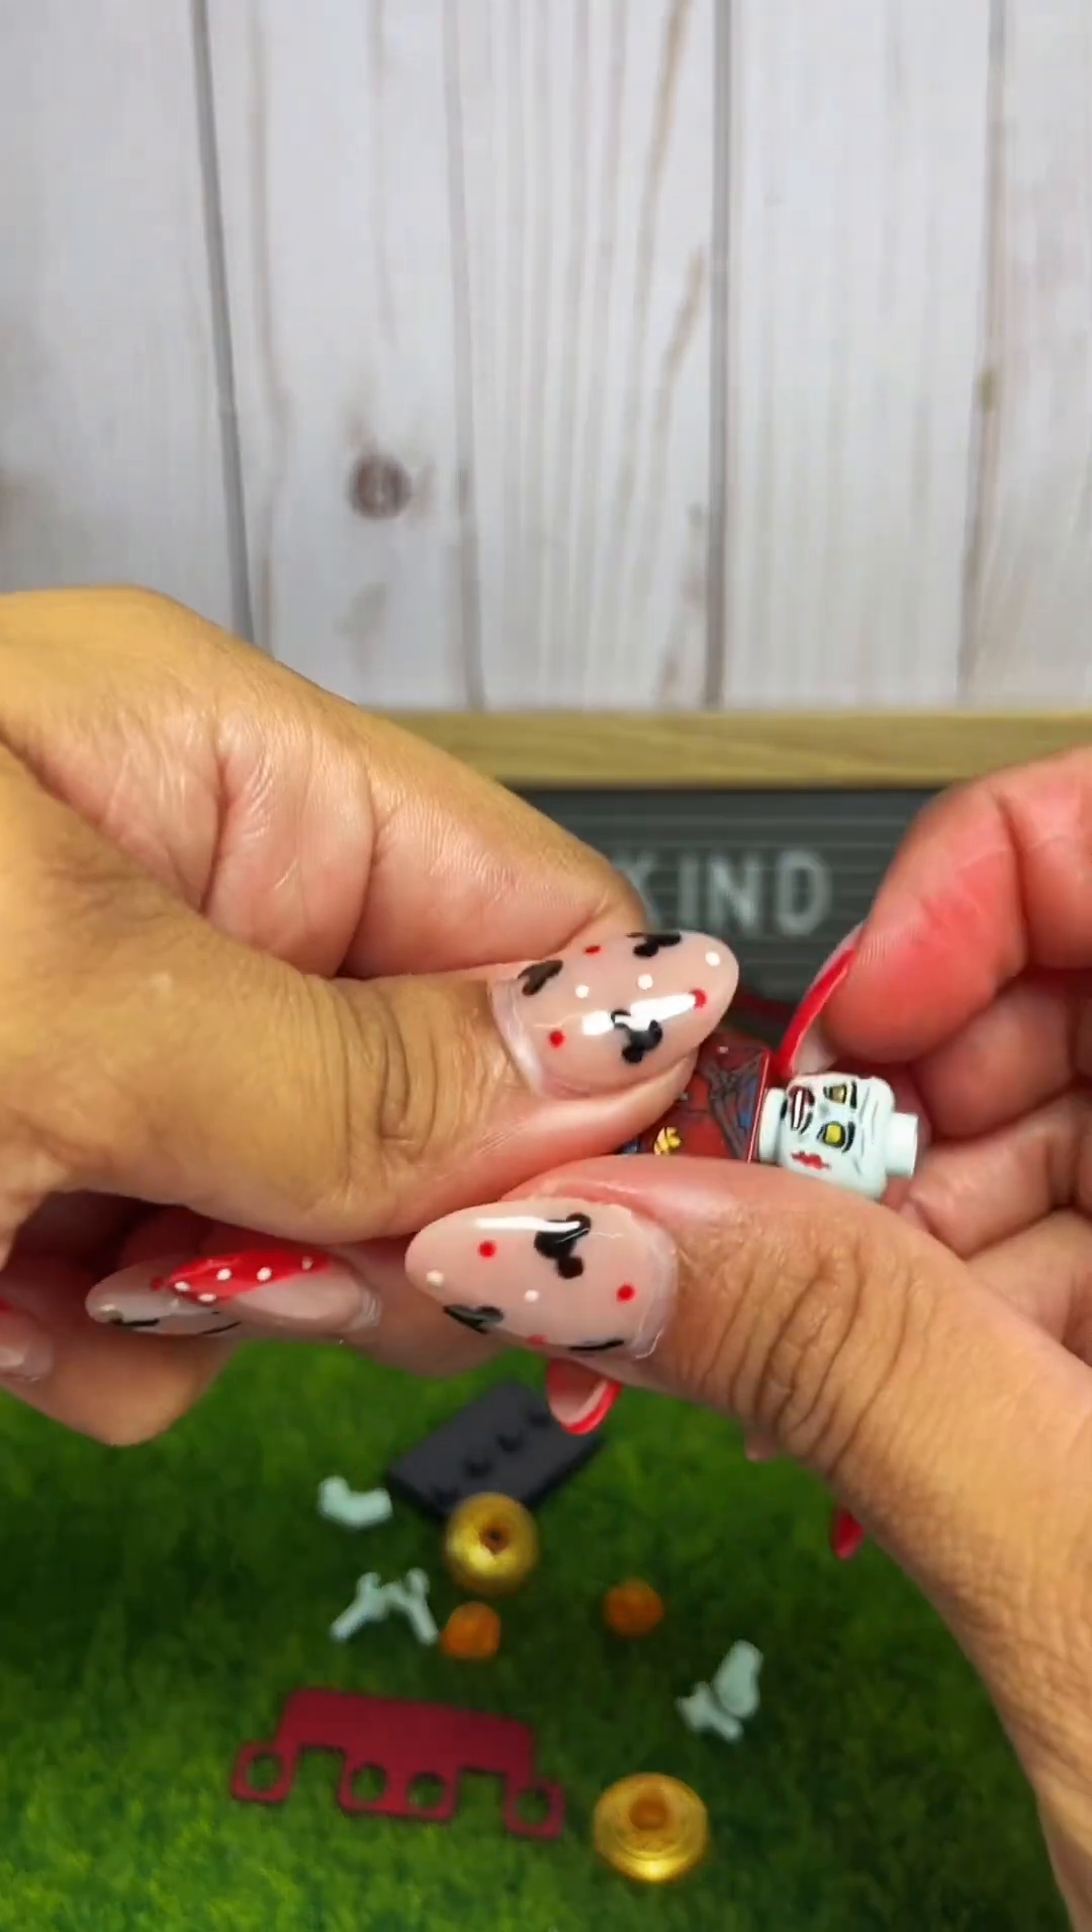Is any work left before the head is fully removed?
Yes.